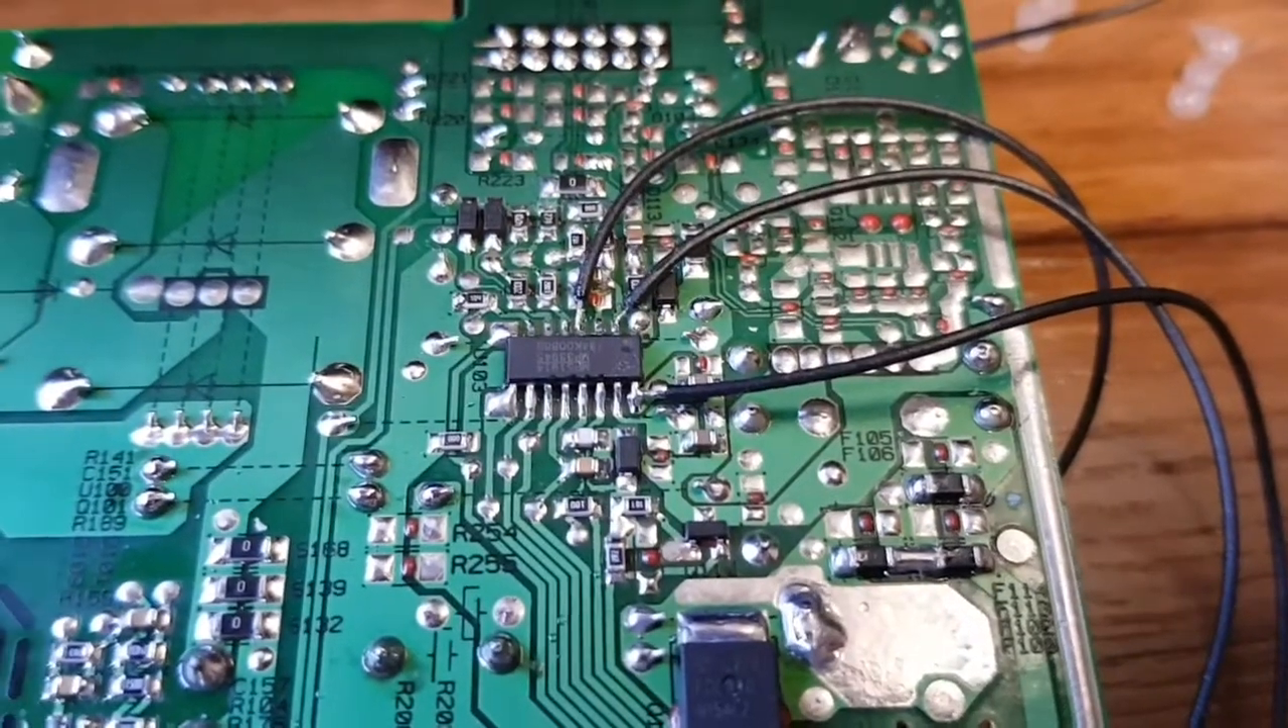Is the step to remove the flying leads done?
No.